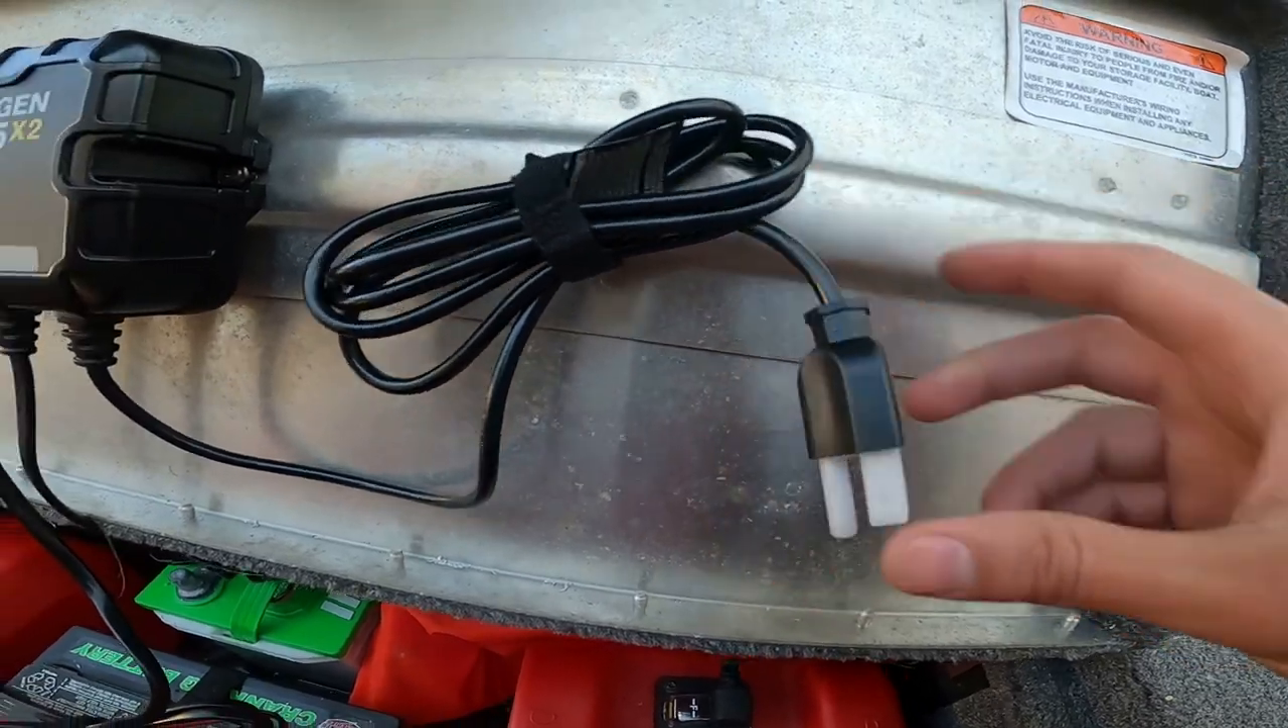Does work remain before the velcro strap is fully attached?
No.